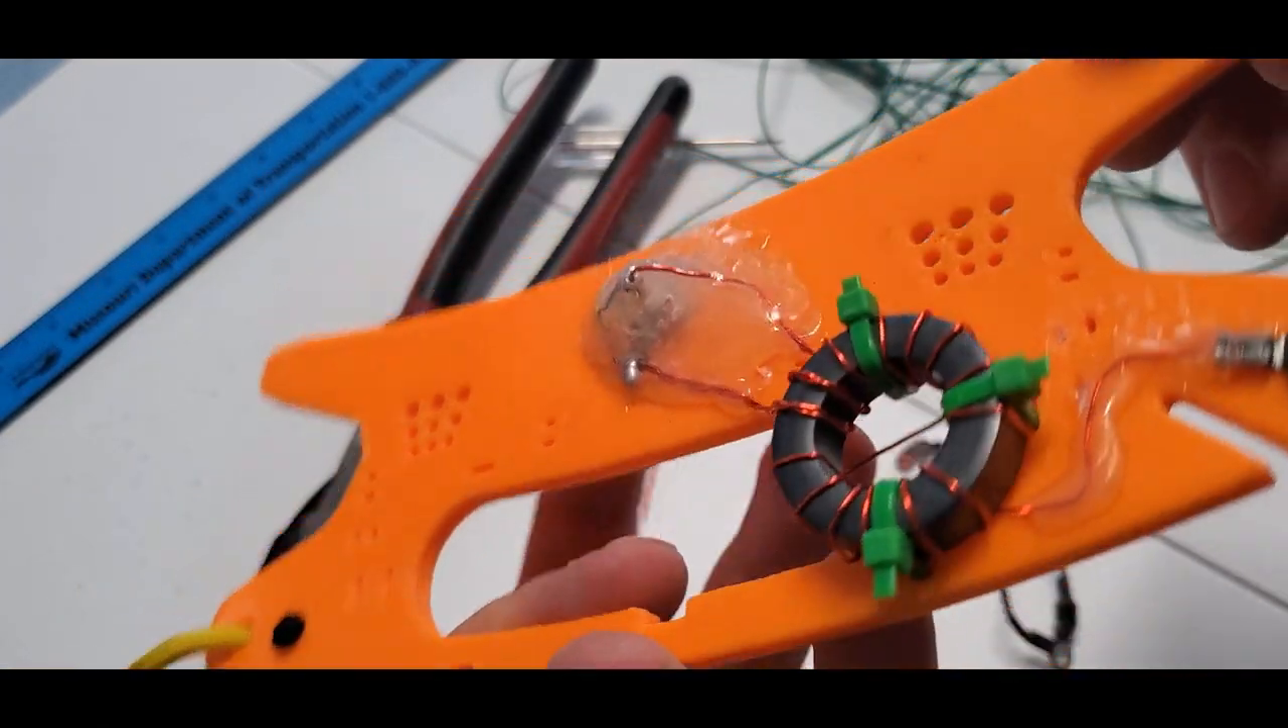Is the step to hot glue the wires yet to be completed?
No.